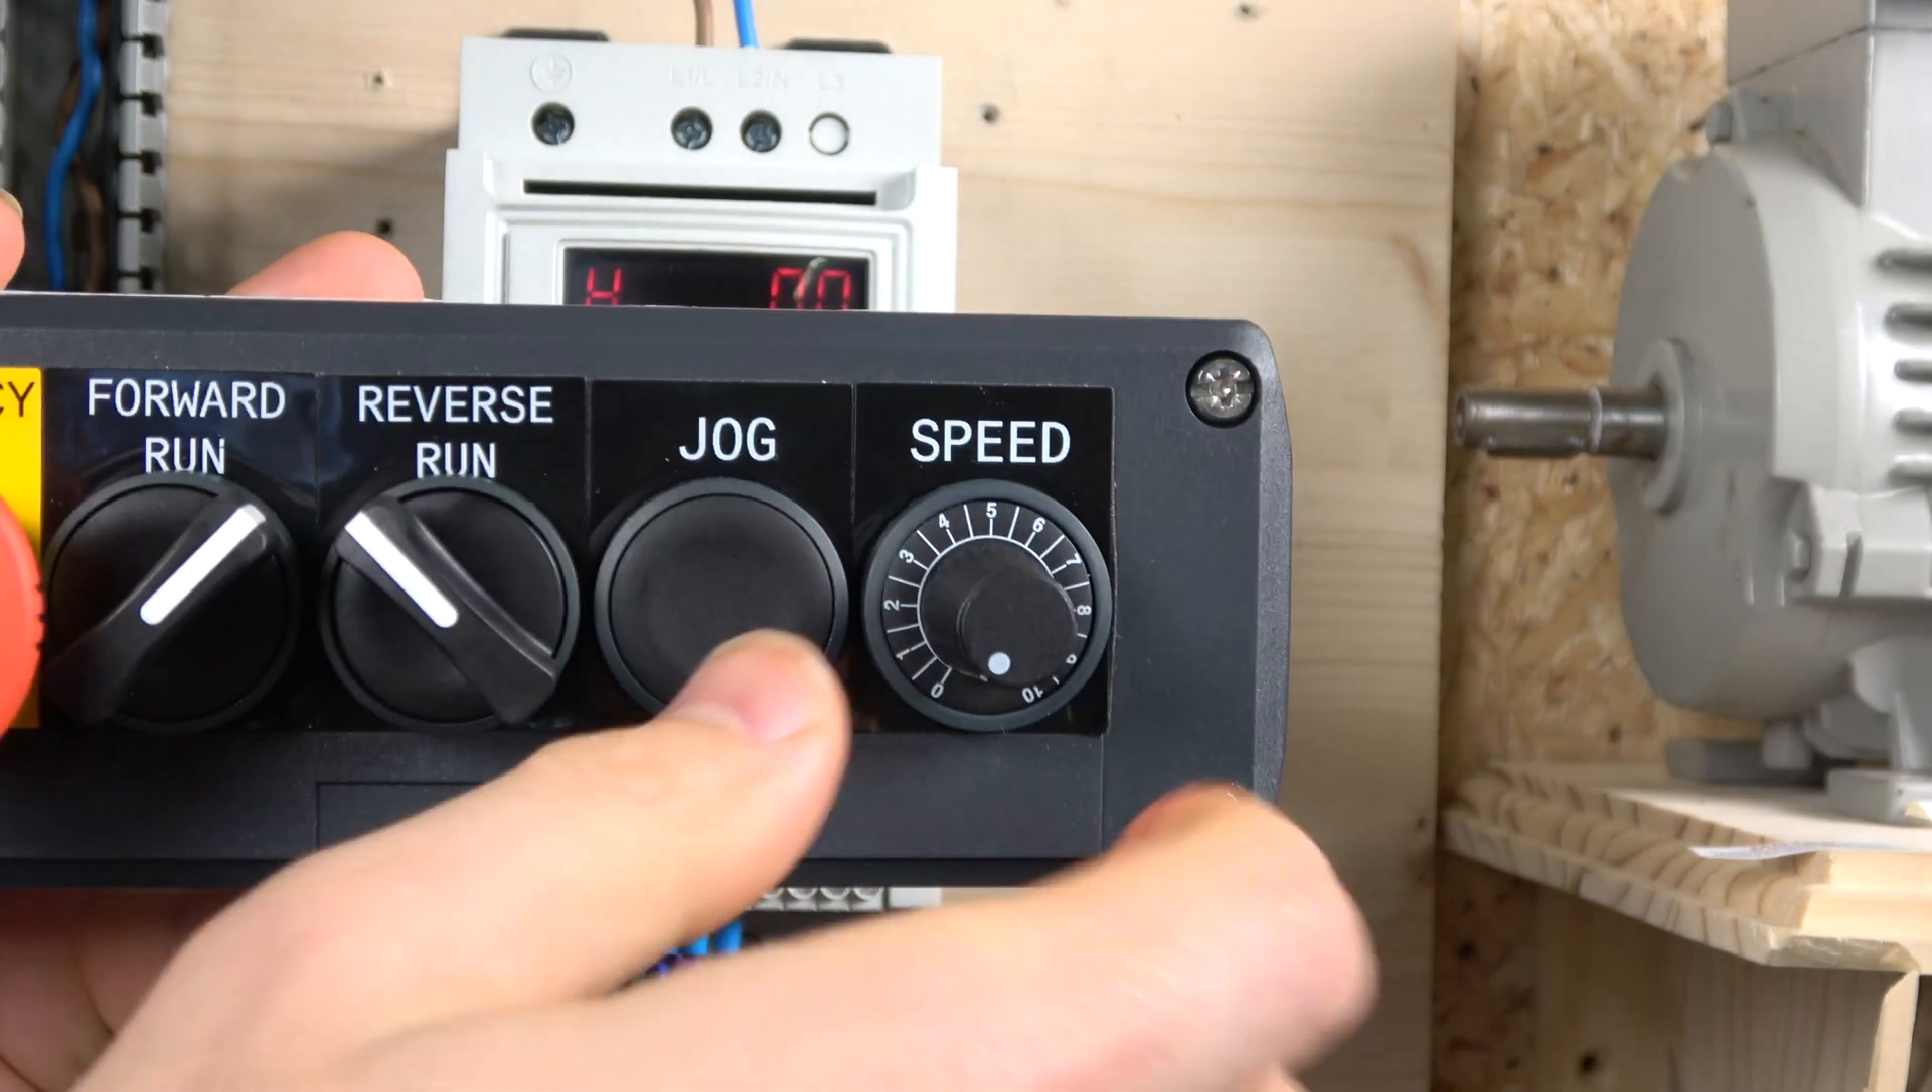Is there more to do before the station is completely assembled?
No.